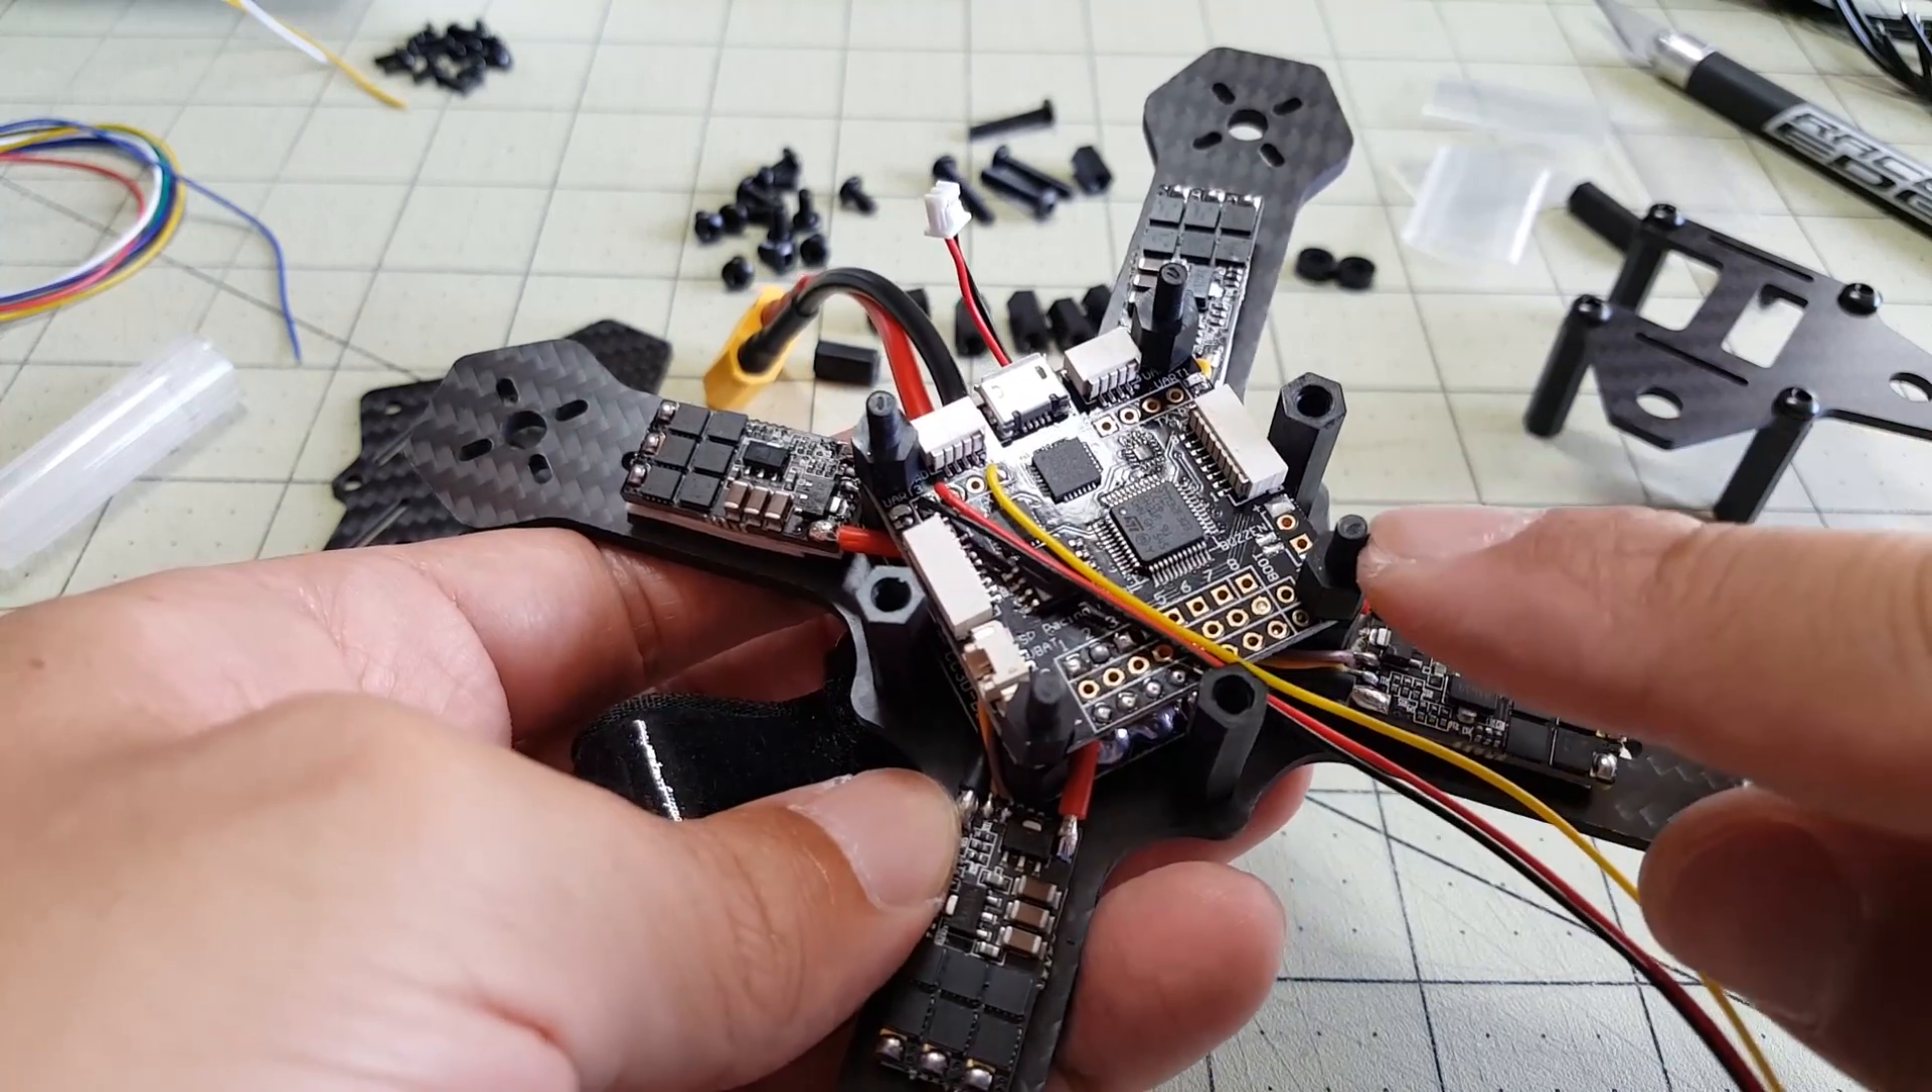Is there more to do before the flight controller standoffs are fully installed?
No.